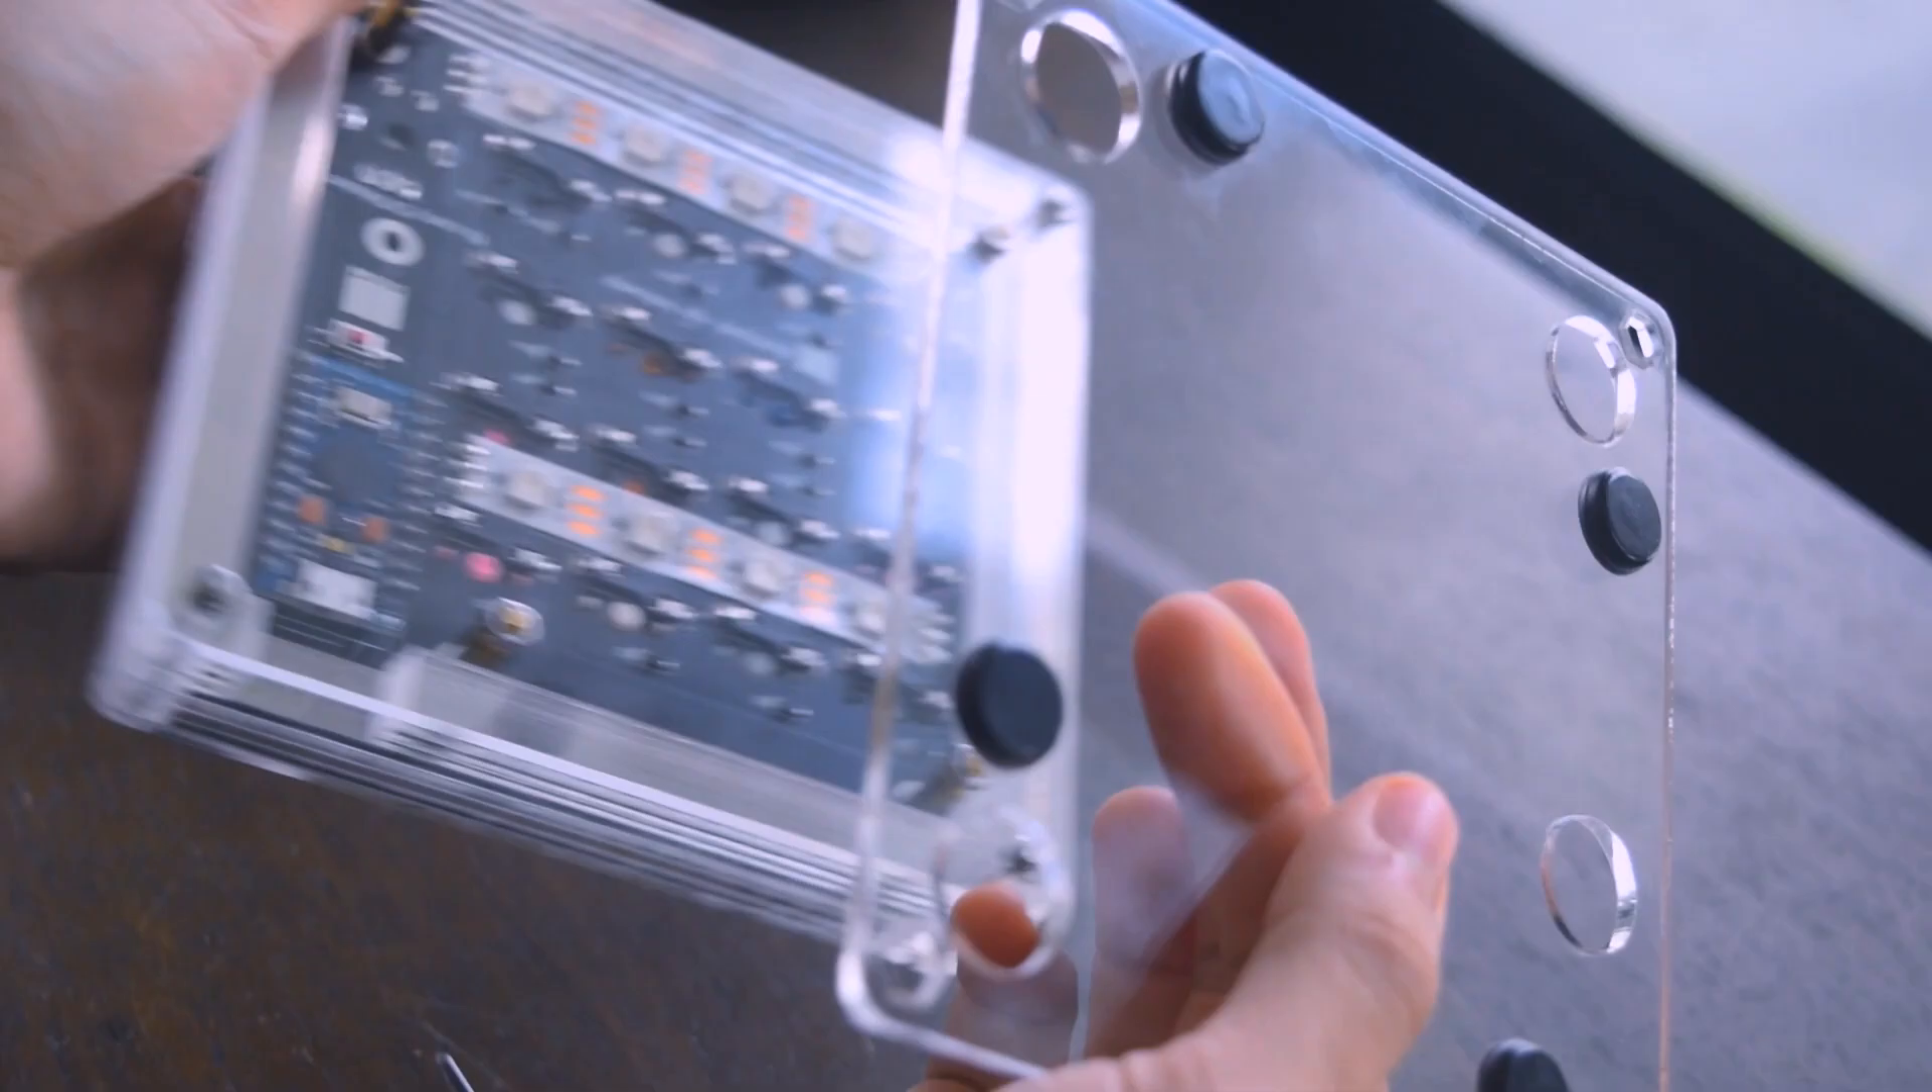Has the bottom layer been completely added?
No.